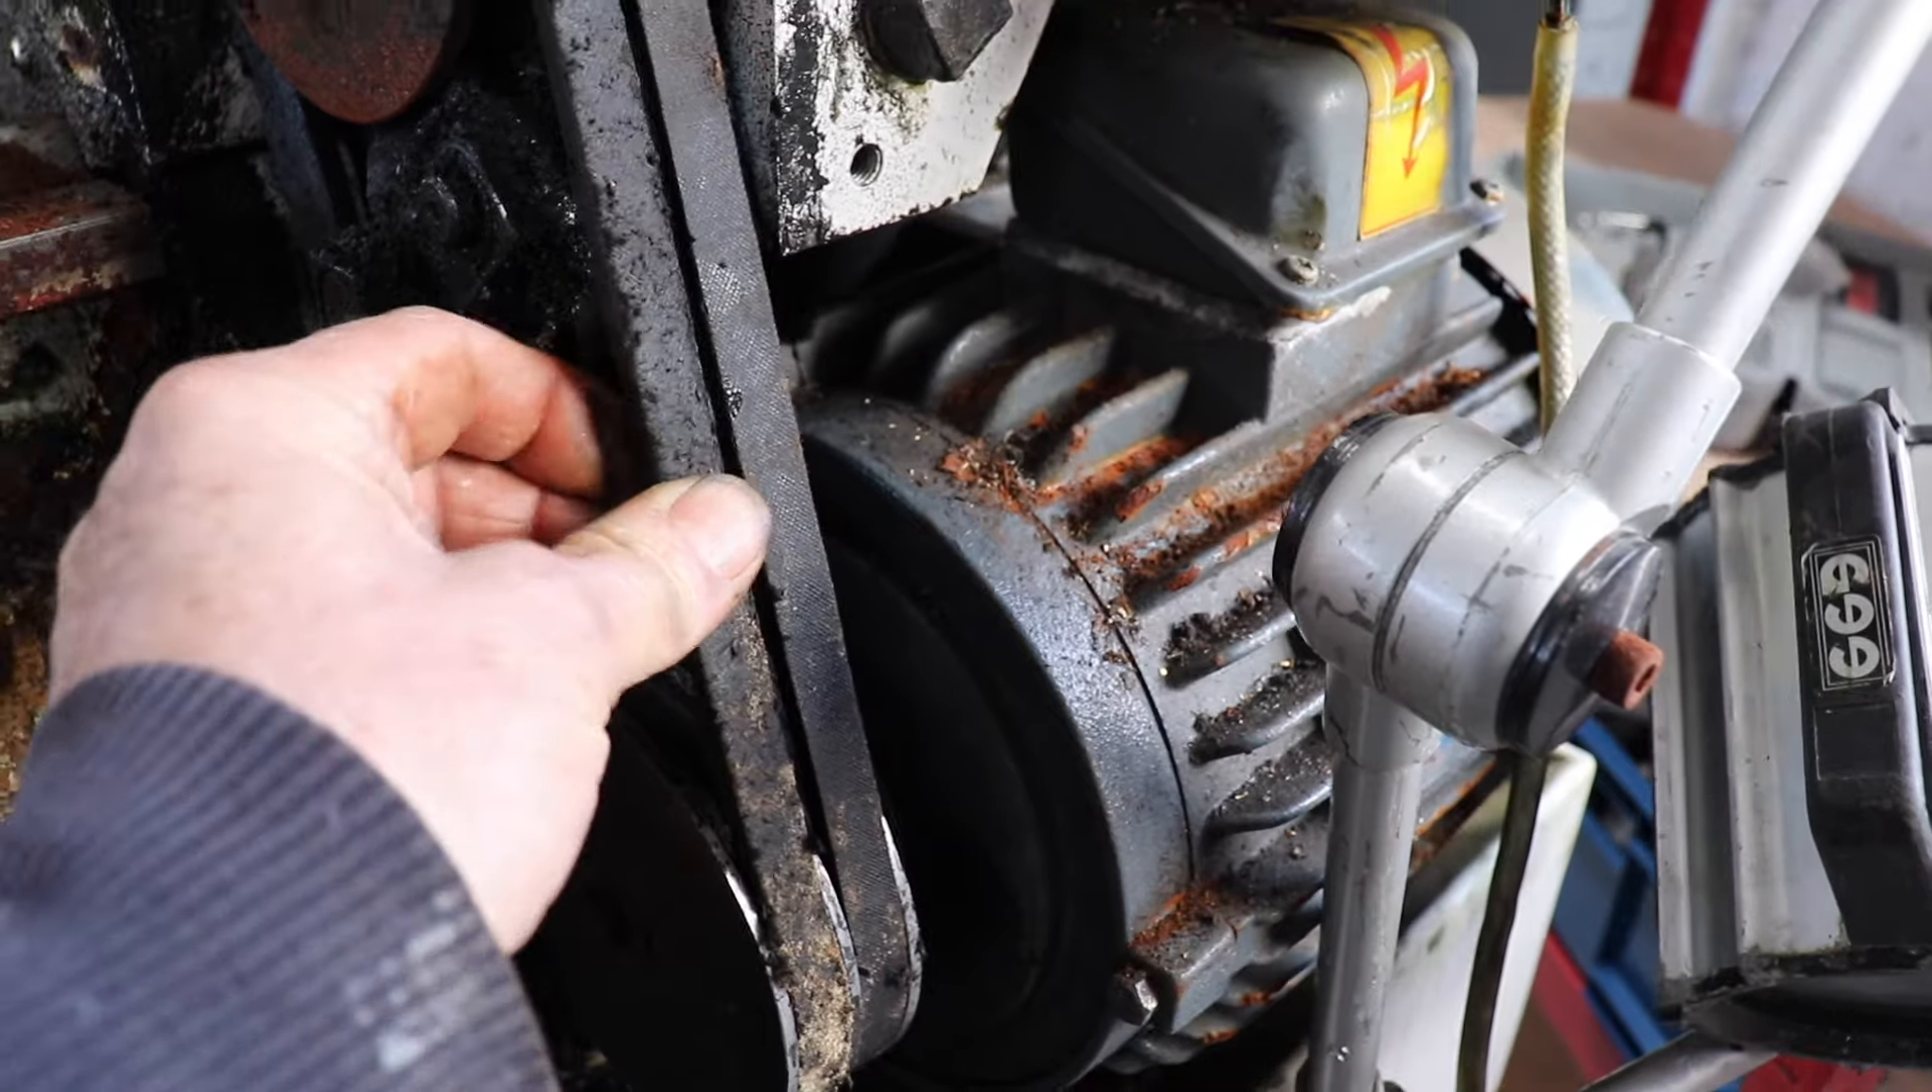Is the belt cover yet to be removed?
No.